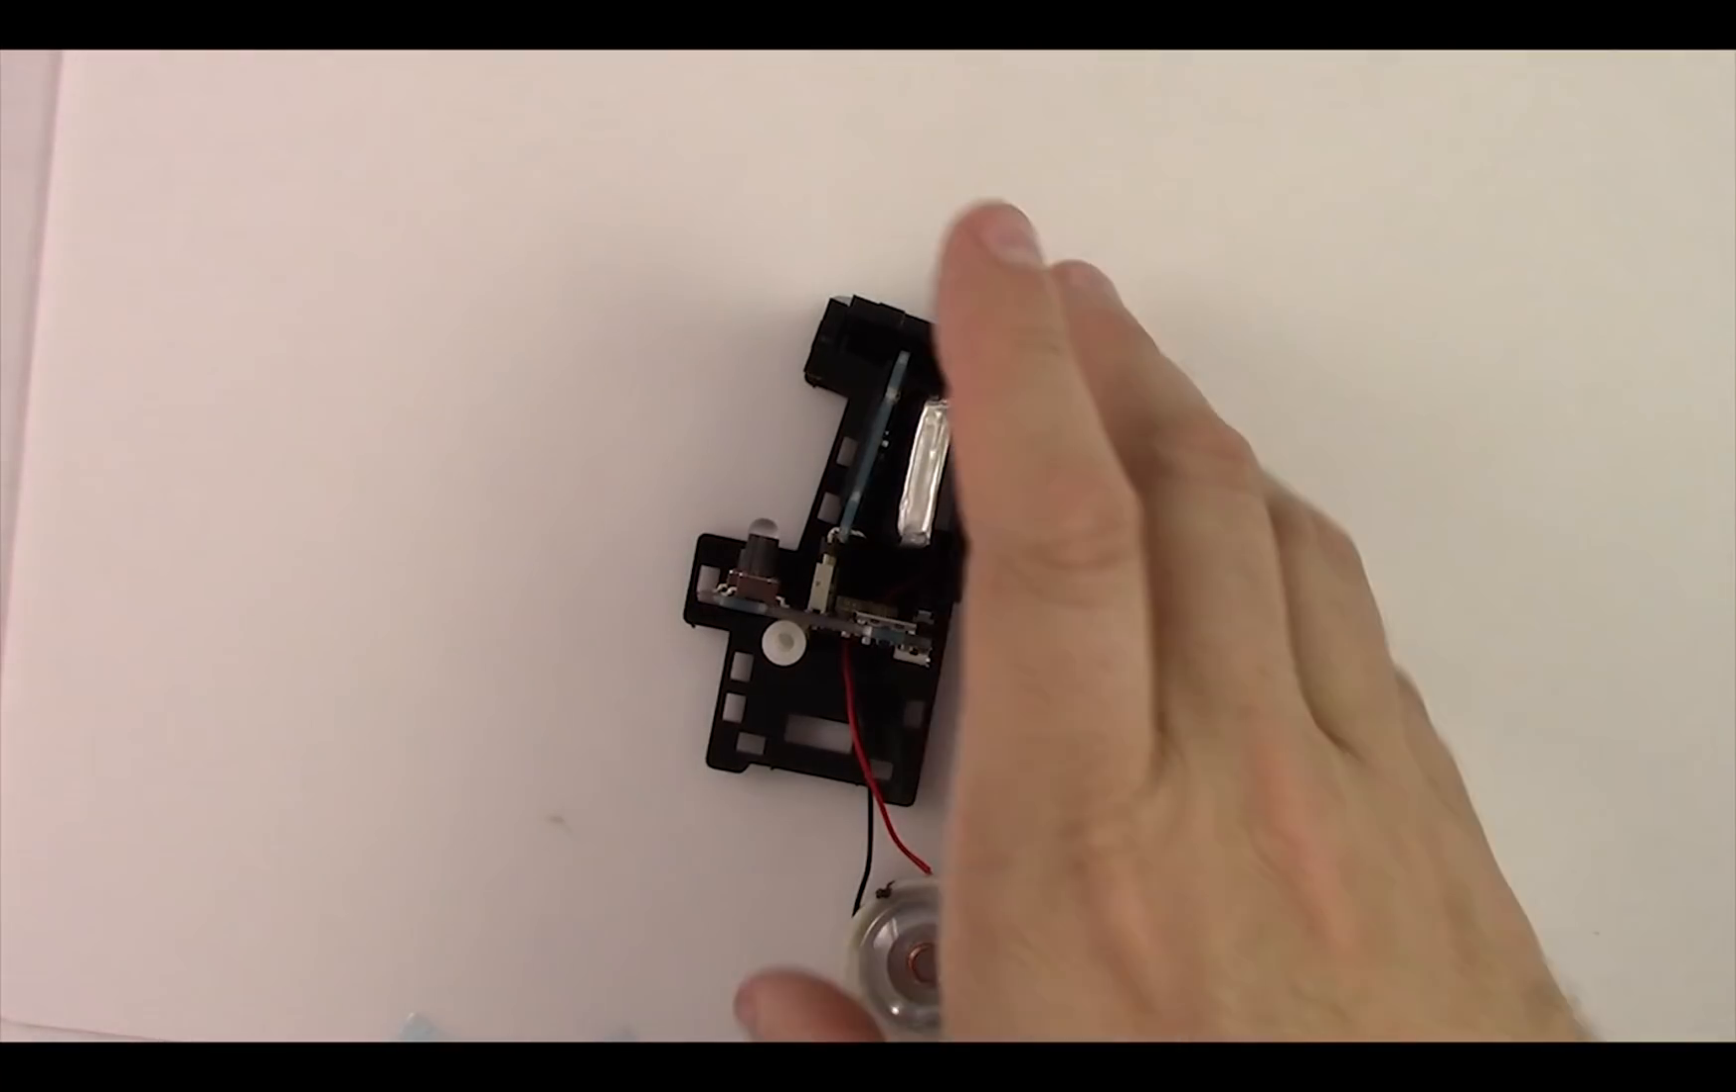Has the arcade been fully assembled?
No.